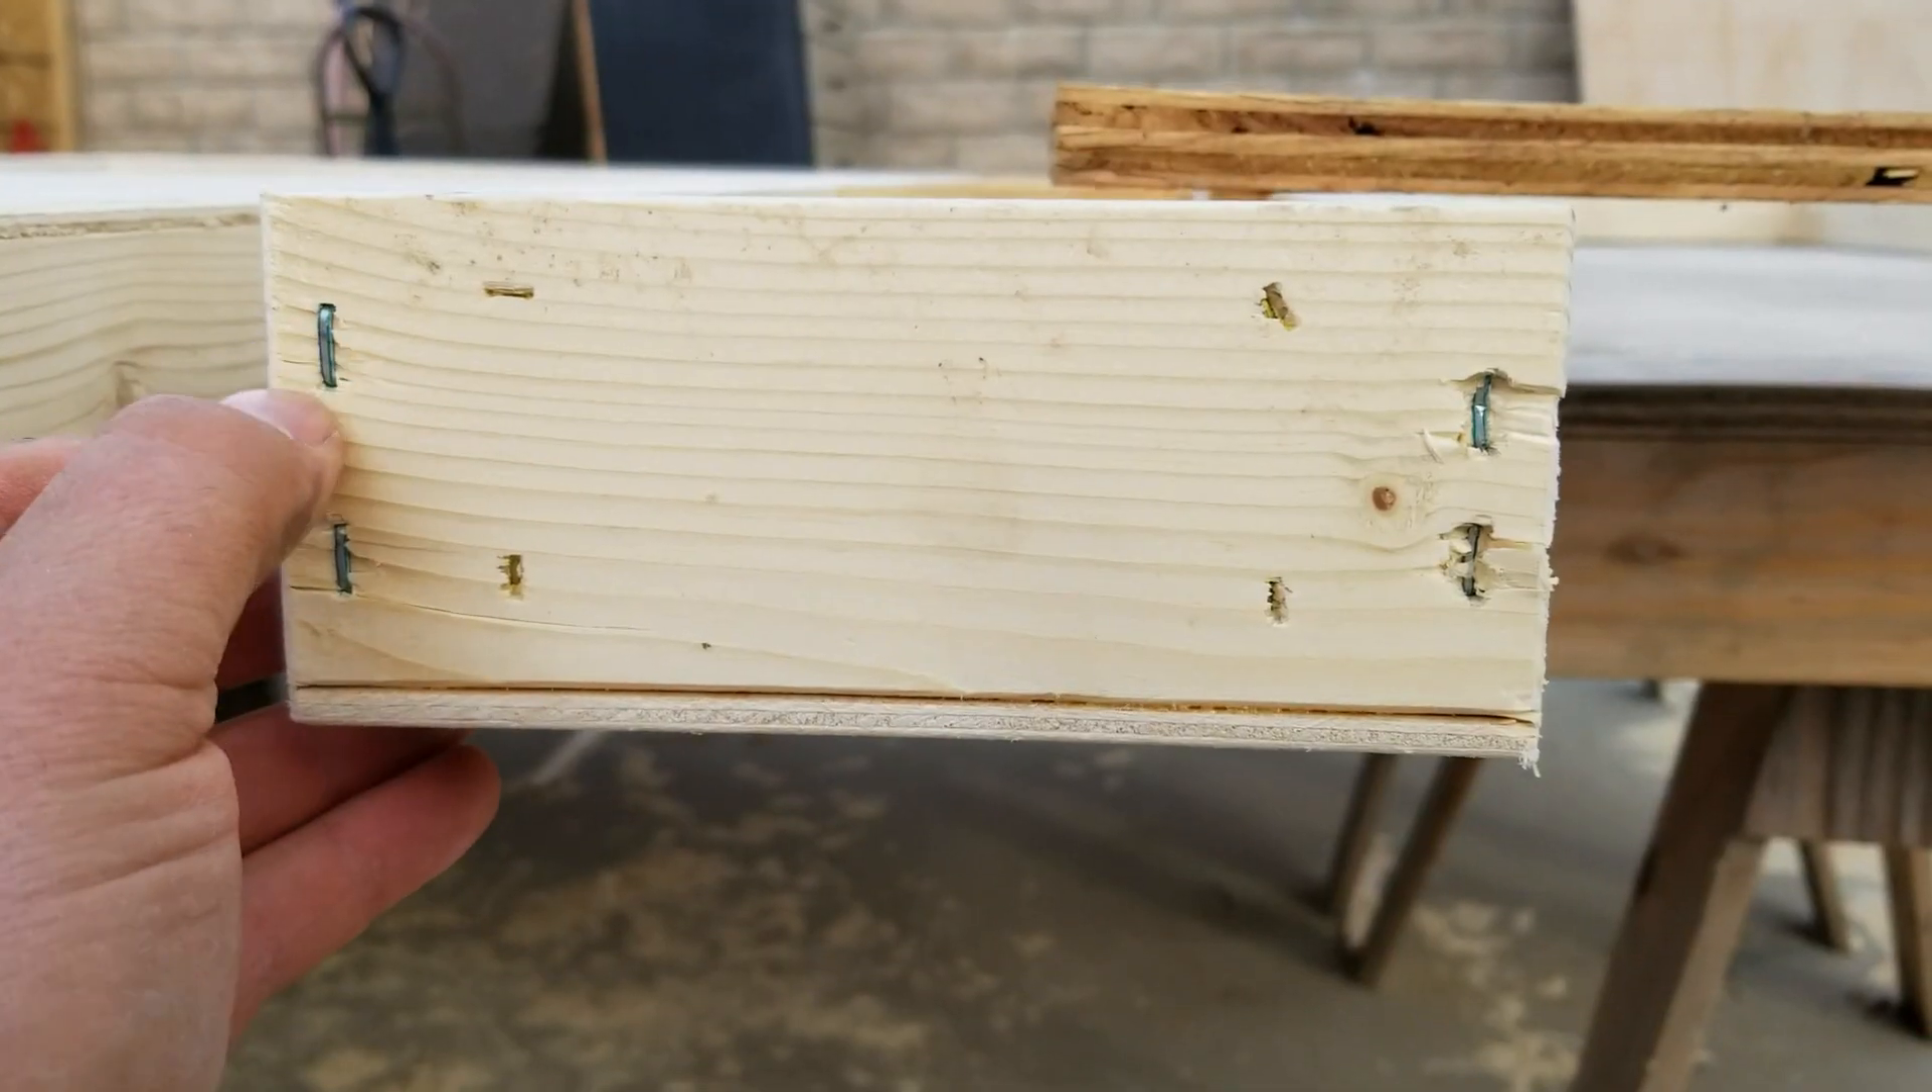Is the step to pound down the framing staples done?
Yes.